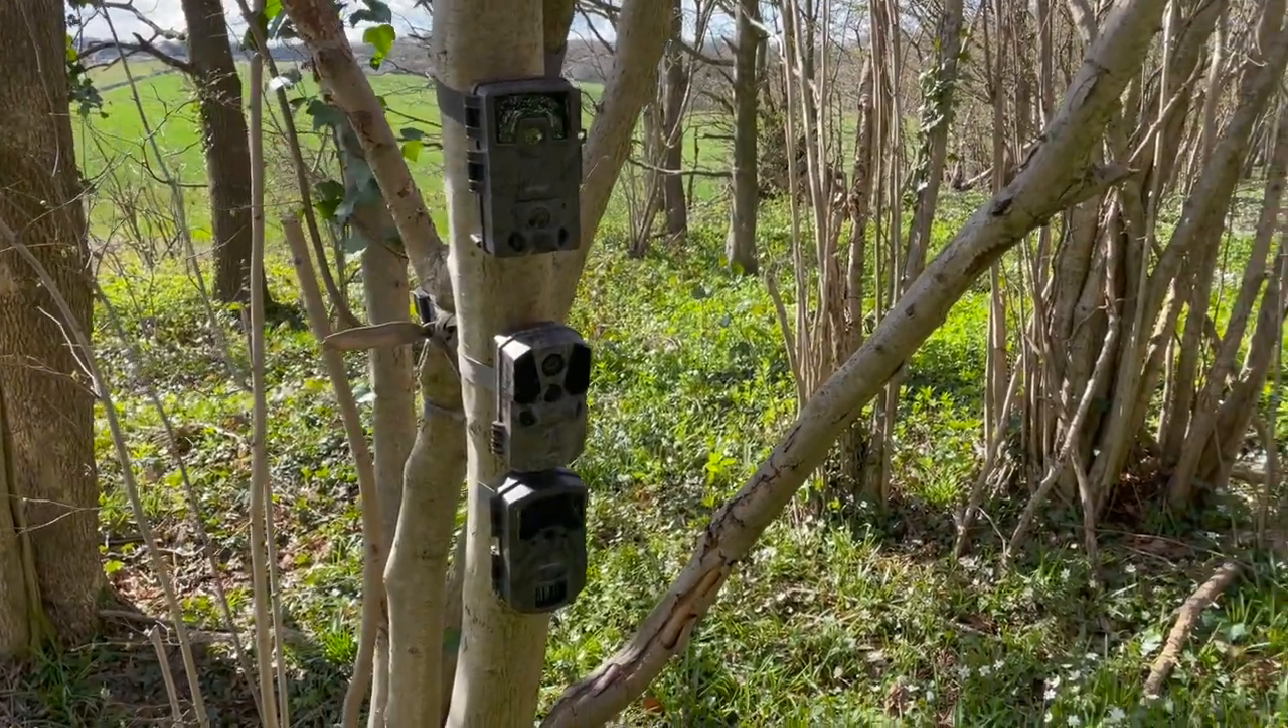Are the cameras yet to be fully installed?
No.